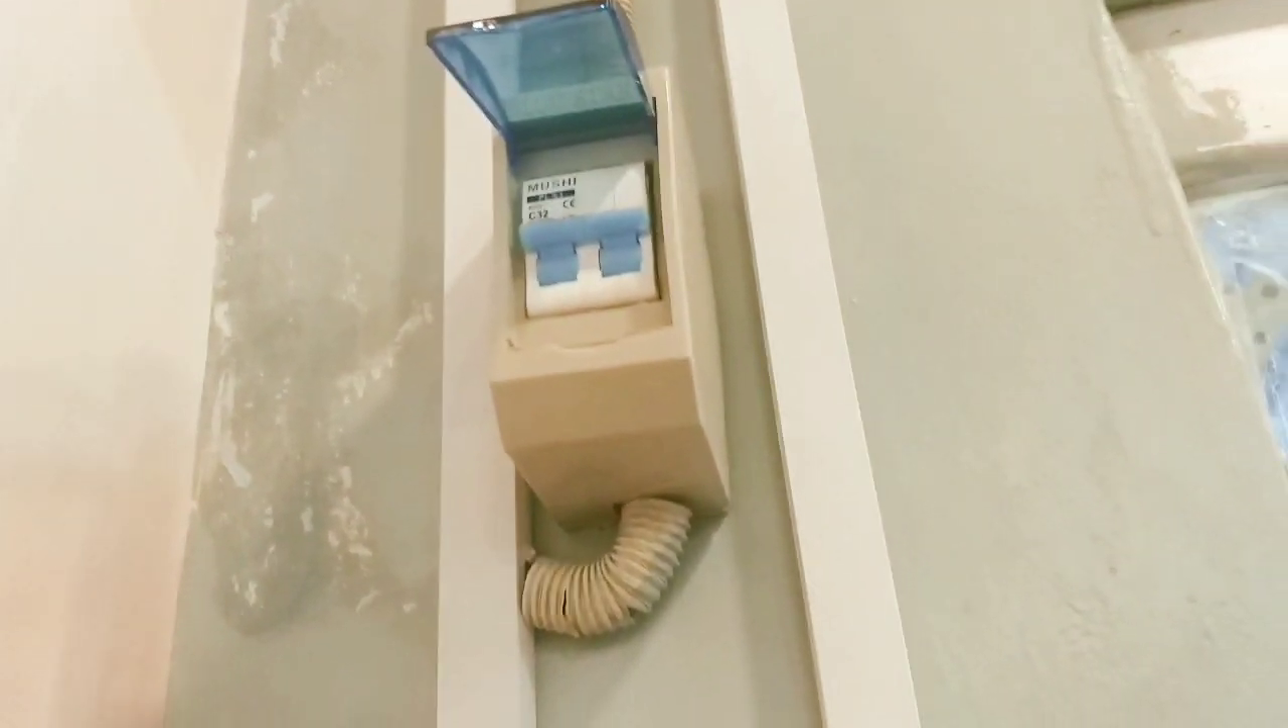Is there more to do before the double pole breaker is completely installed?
No.